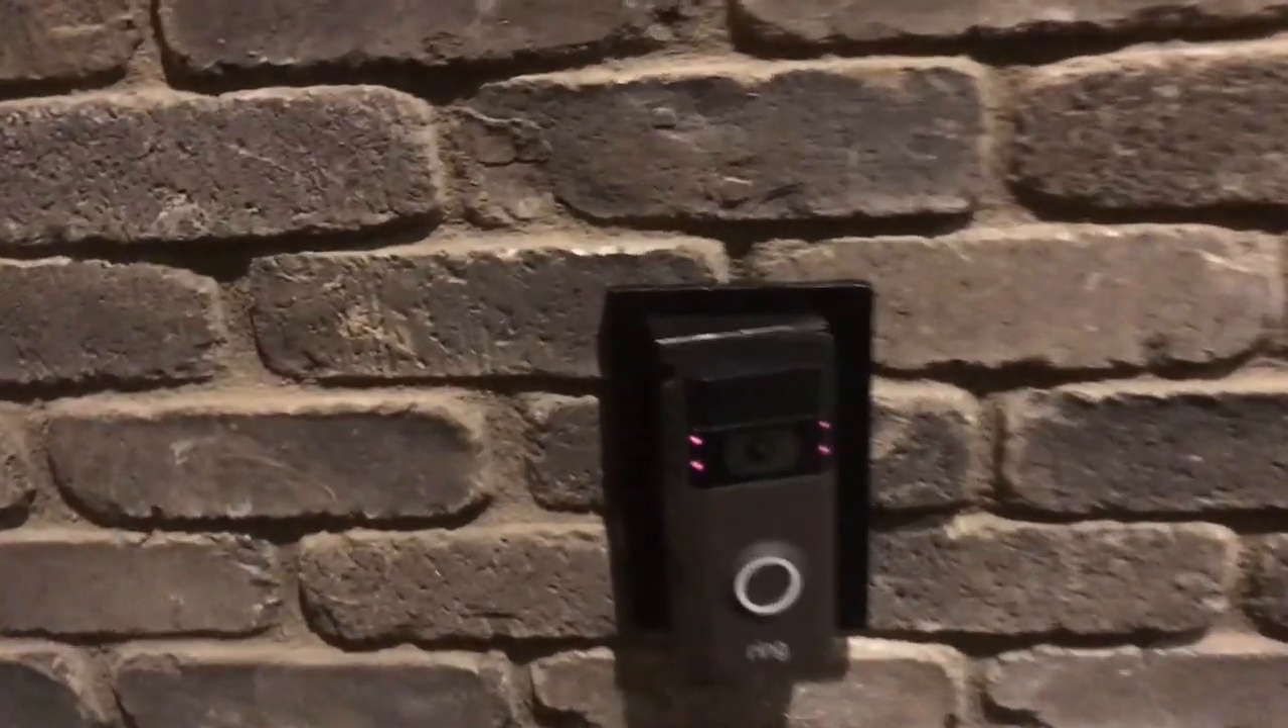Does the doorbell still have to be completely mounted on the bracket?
No.